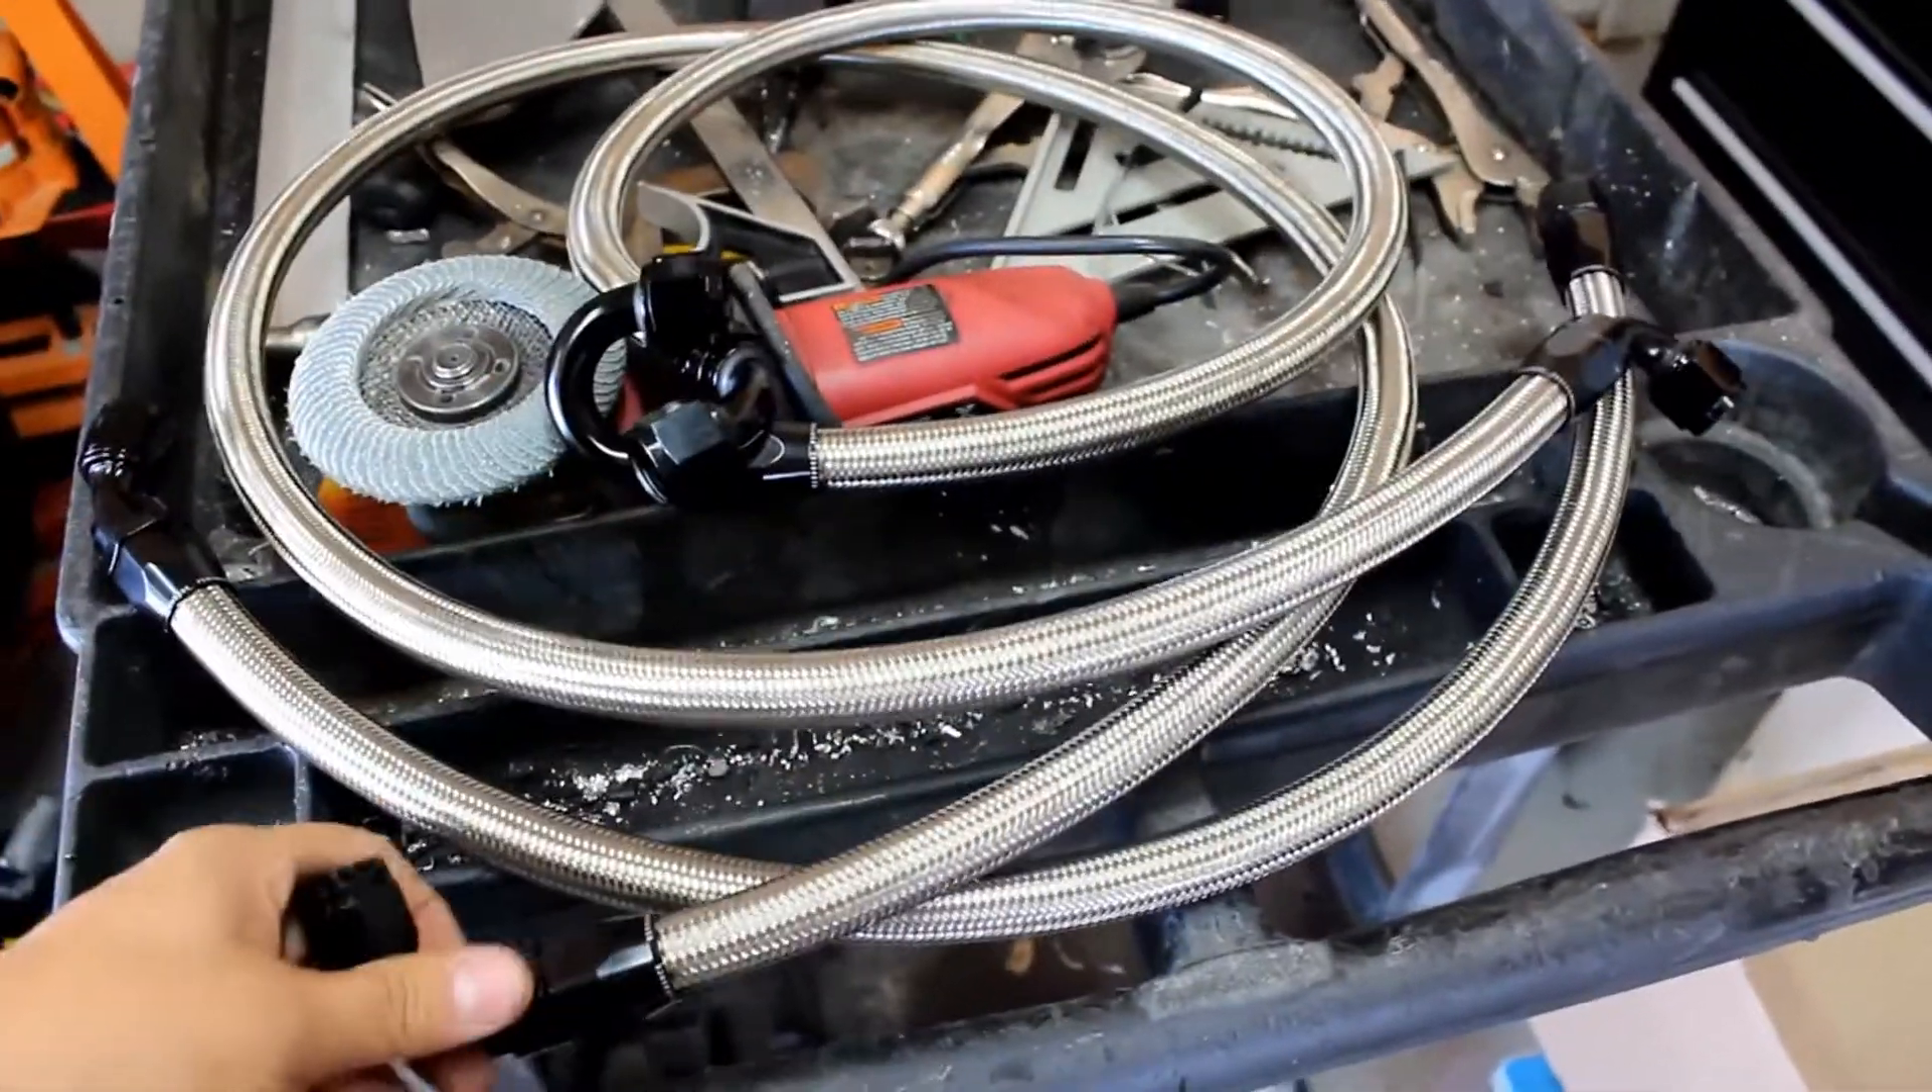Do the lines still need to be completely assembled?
No.